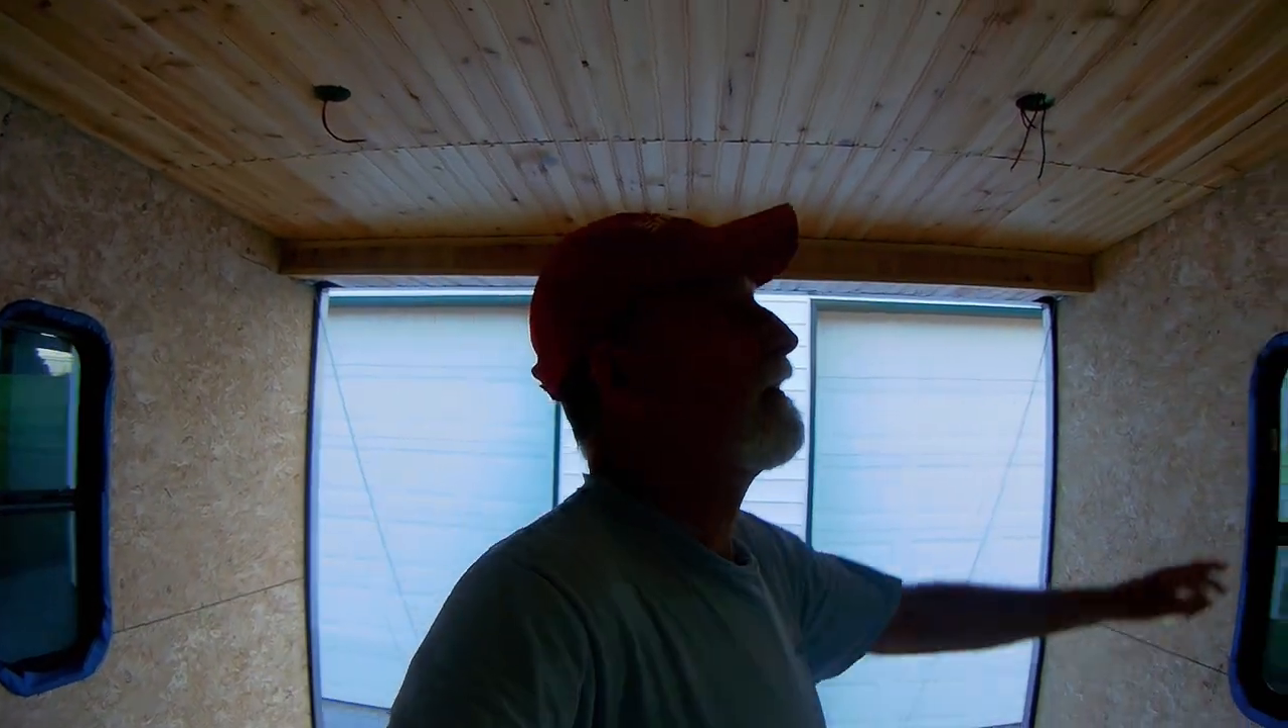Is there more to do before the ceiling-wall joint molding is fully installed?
Yes.